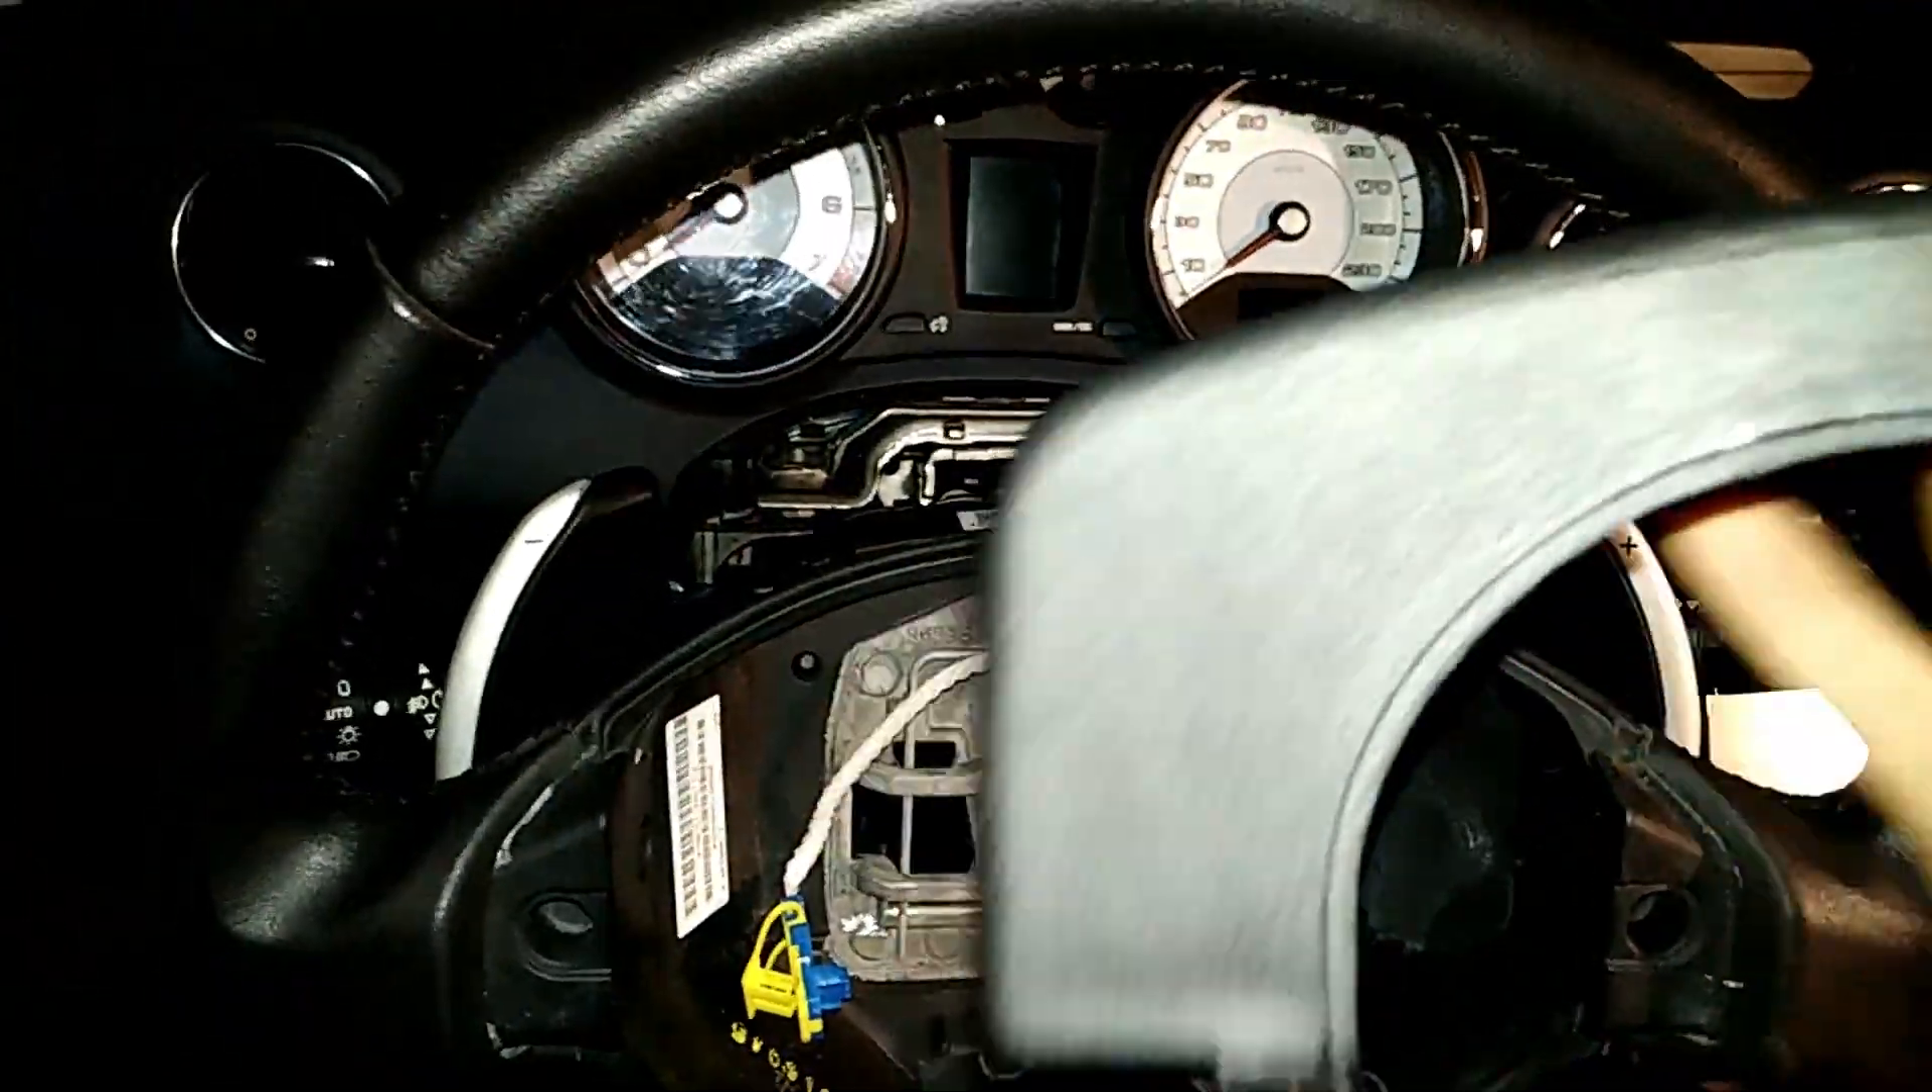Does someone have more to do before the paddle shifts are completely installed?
No.